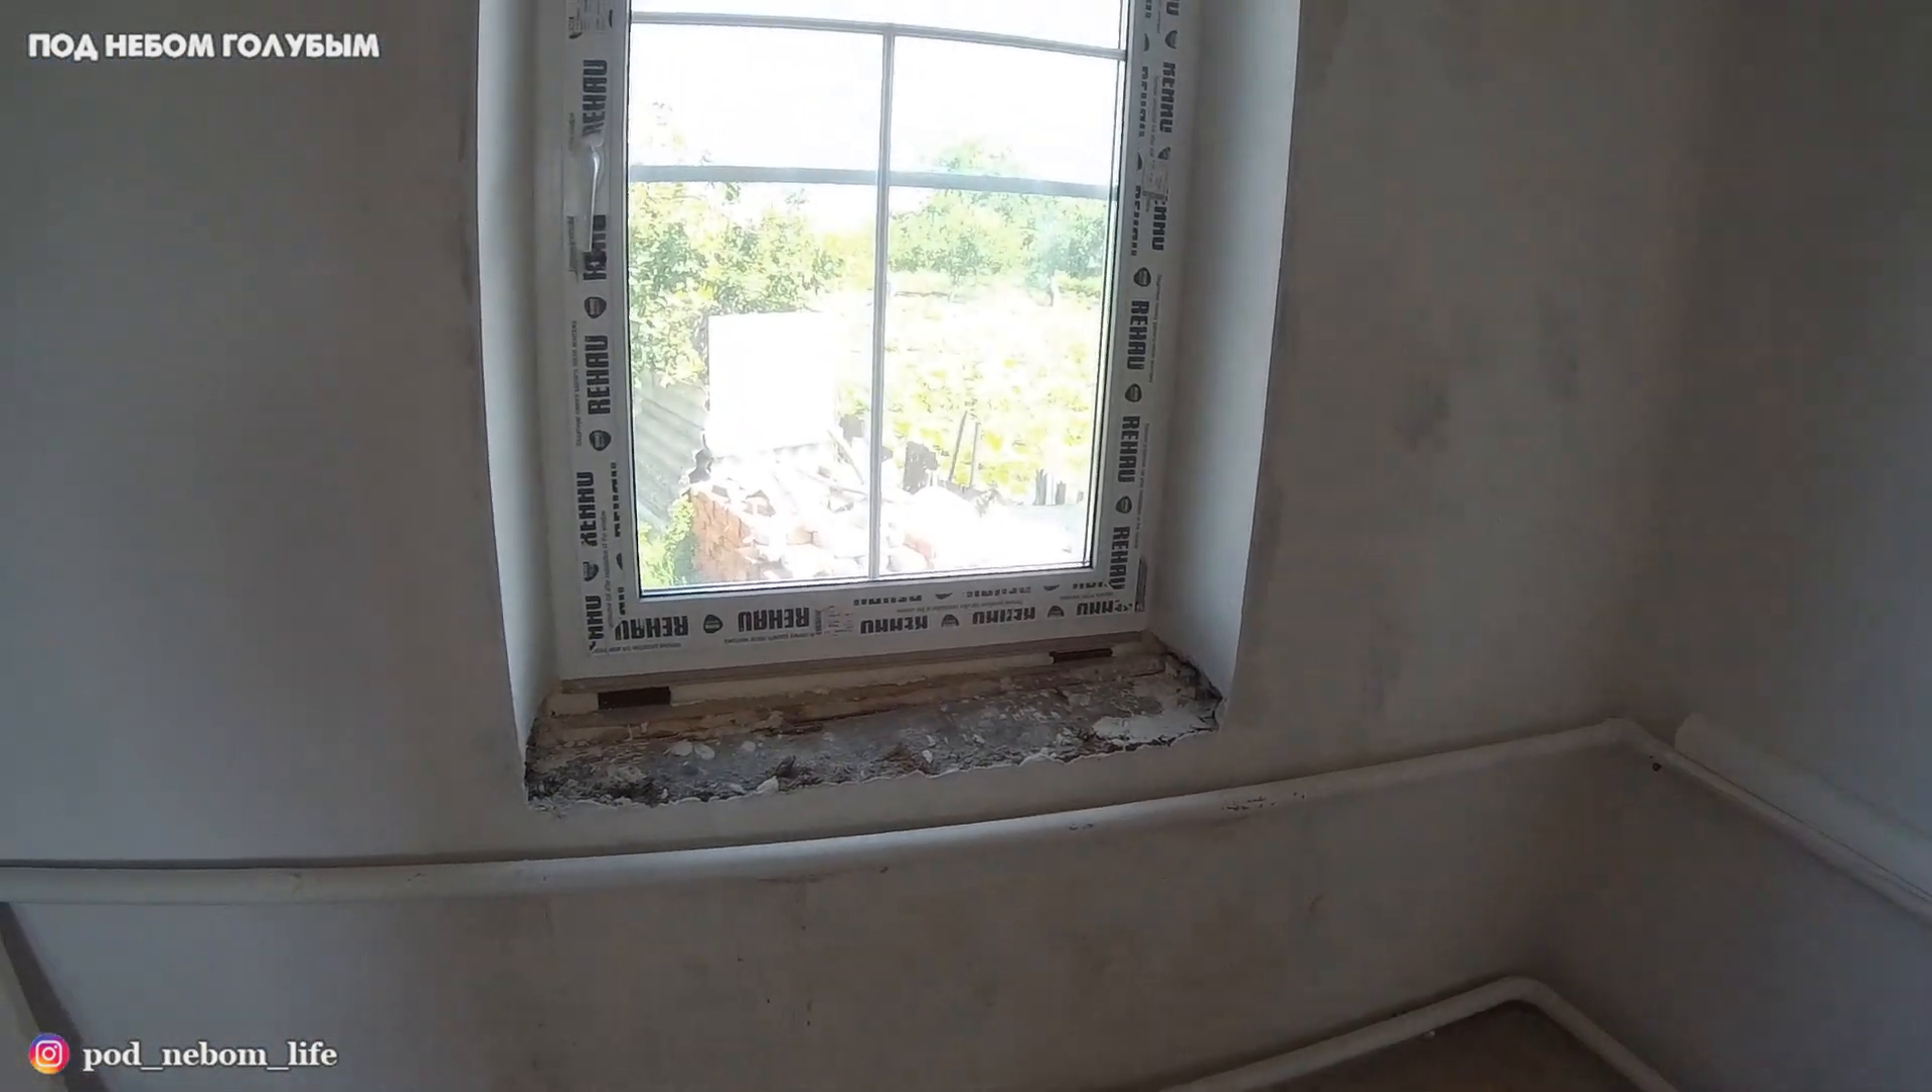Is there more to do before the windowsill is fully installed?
Yes.